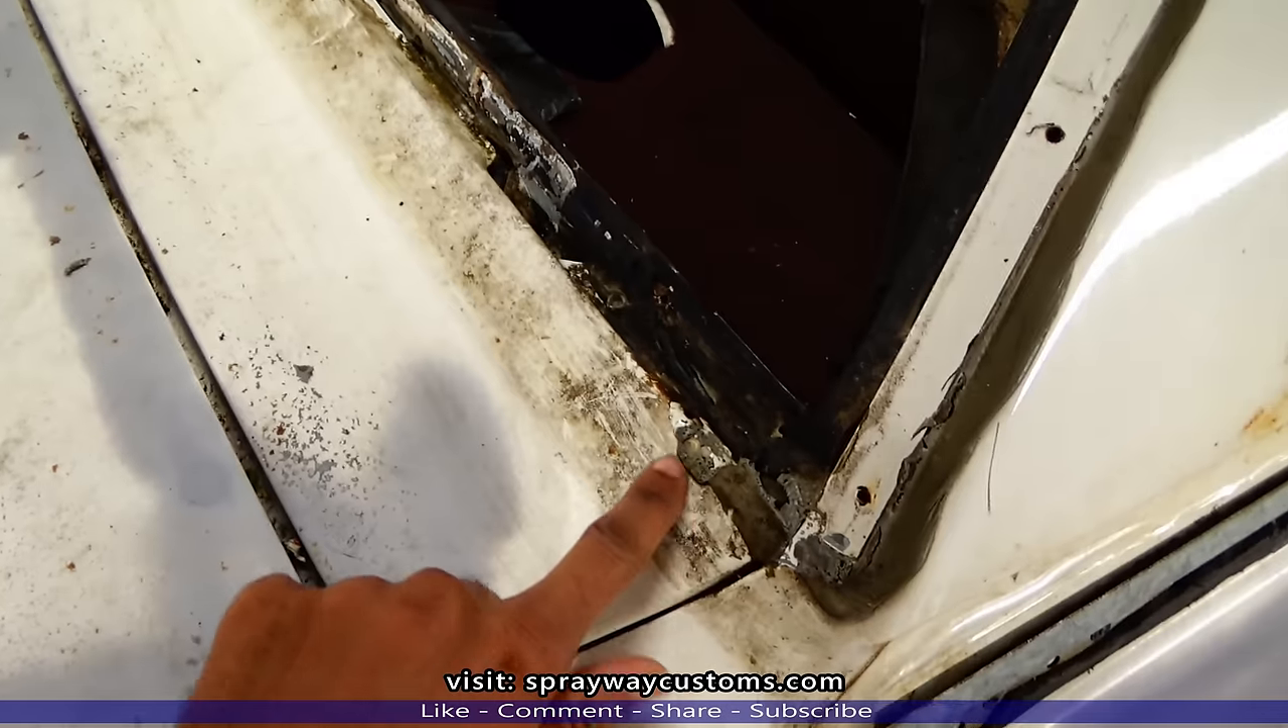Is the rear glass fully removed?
Yes.